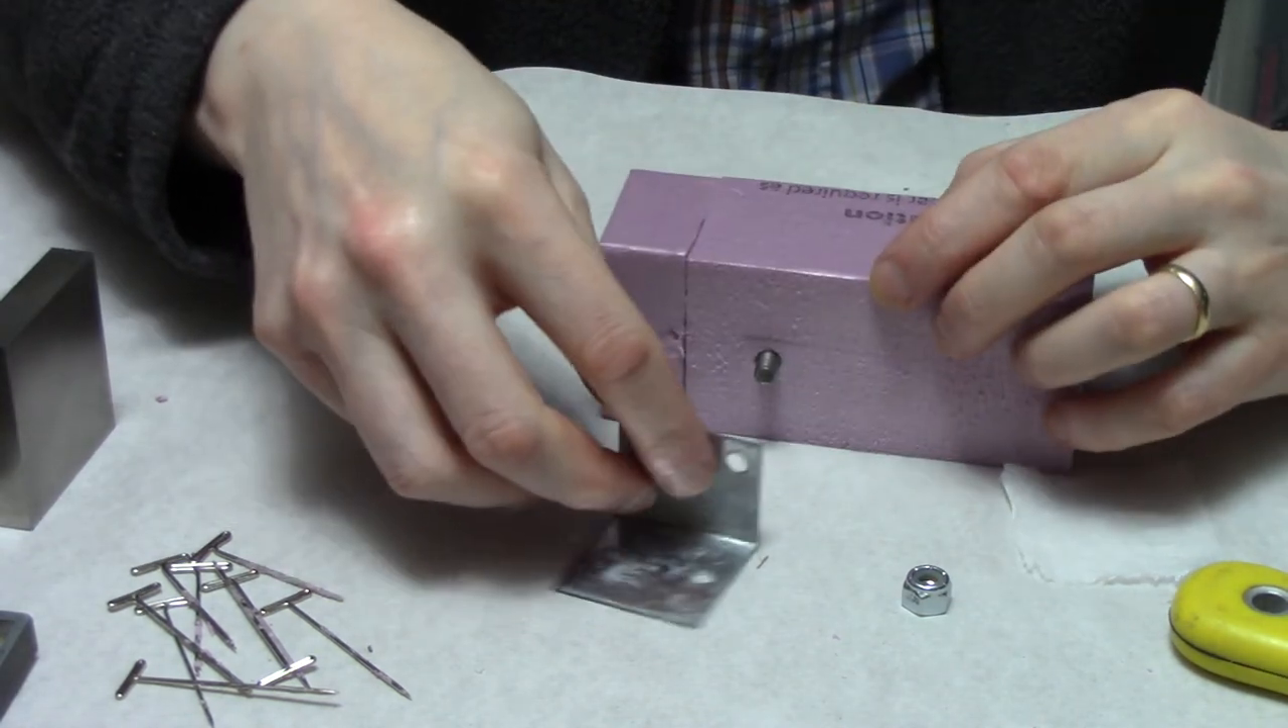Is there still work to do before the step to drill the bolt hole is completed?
No.